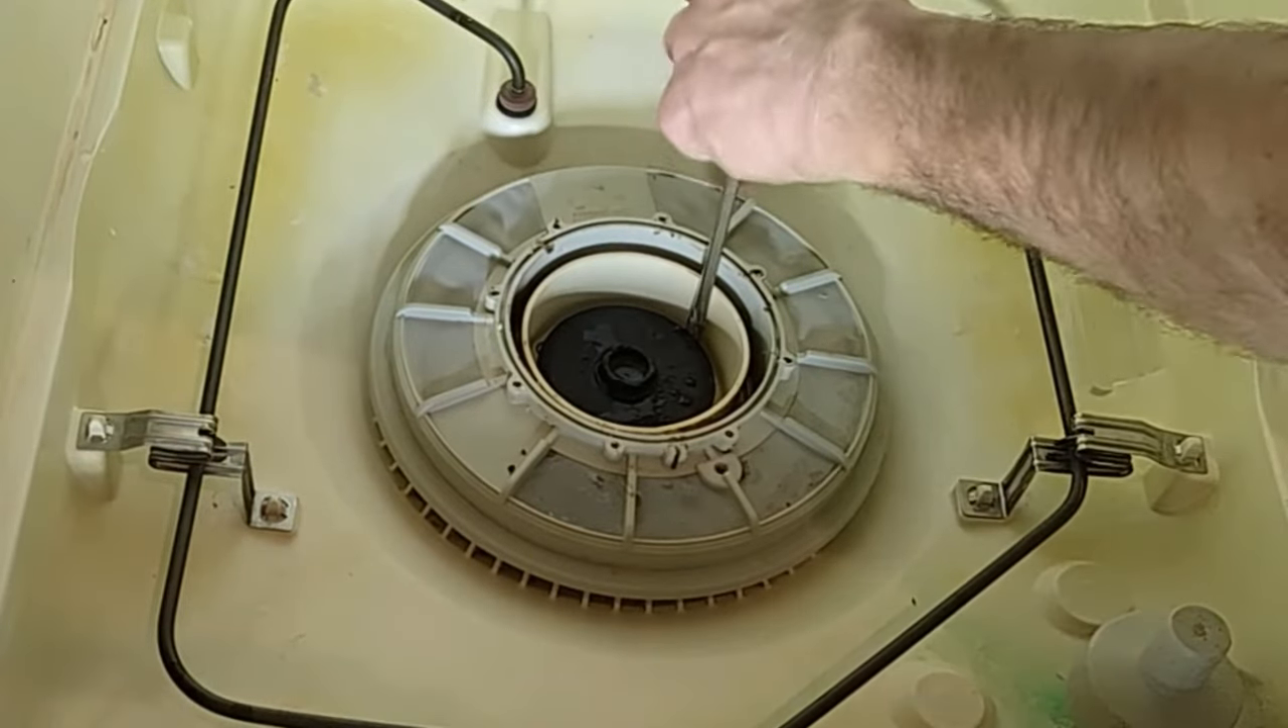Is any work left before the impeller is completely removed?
Yes.